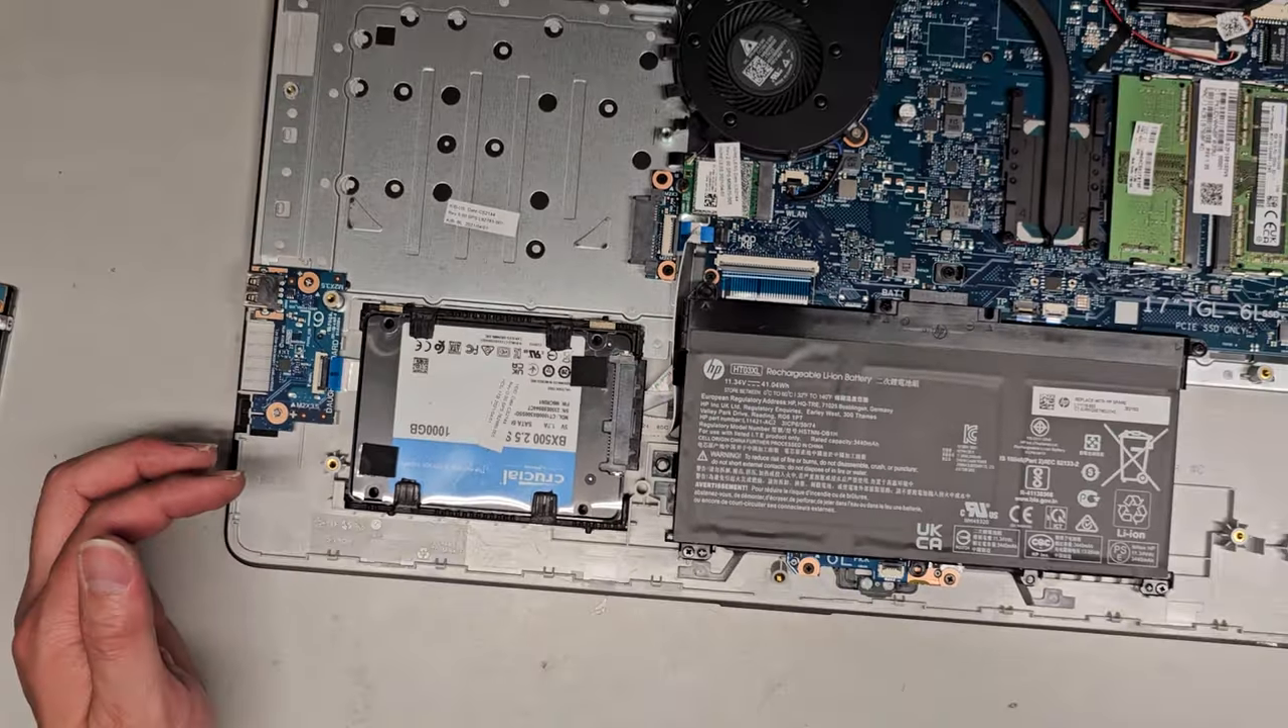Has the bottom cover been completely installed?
No.